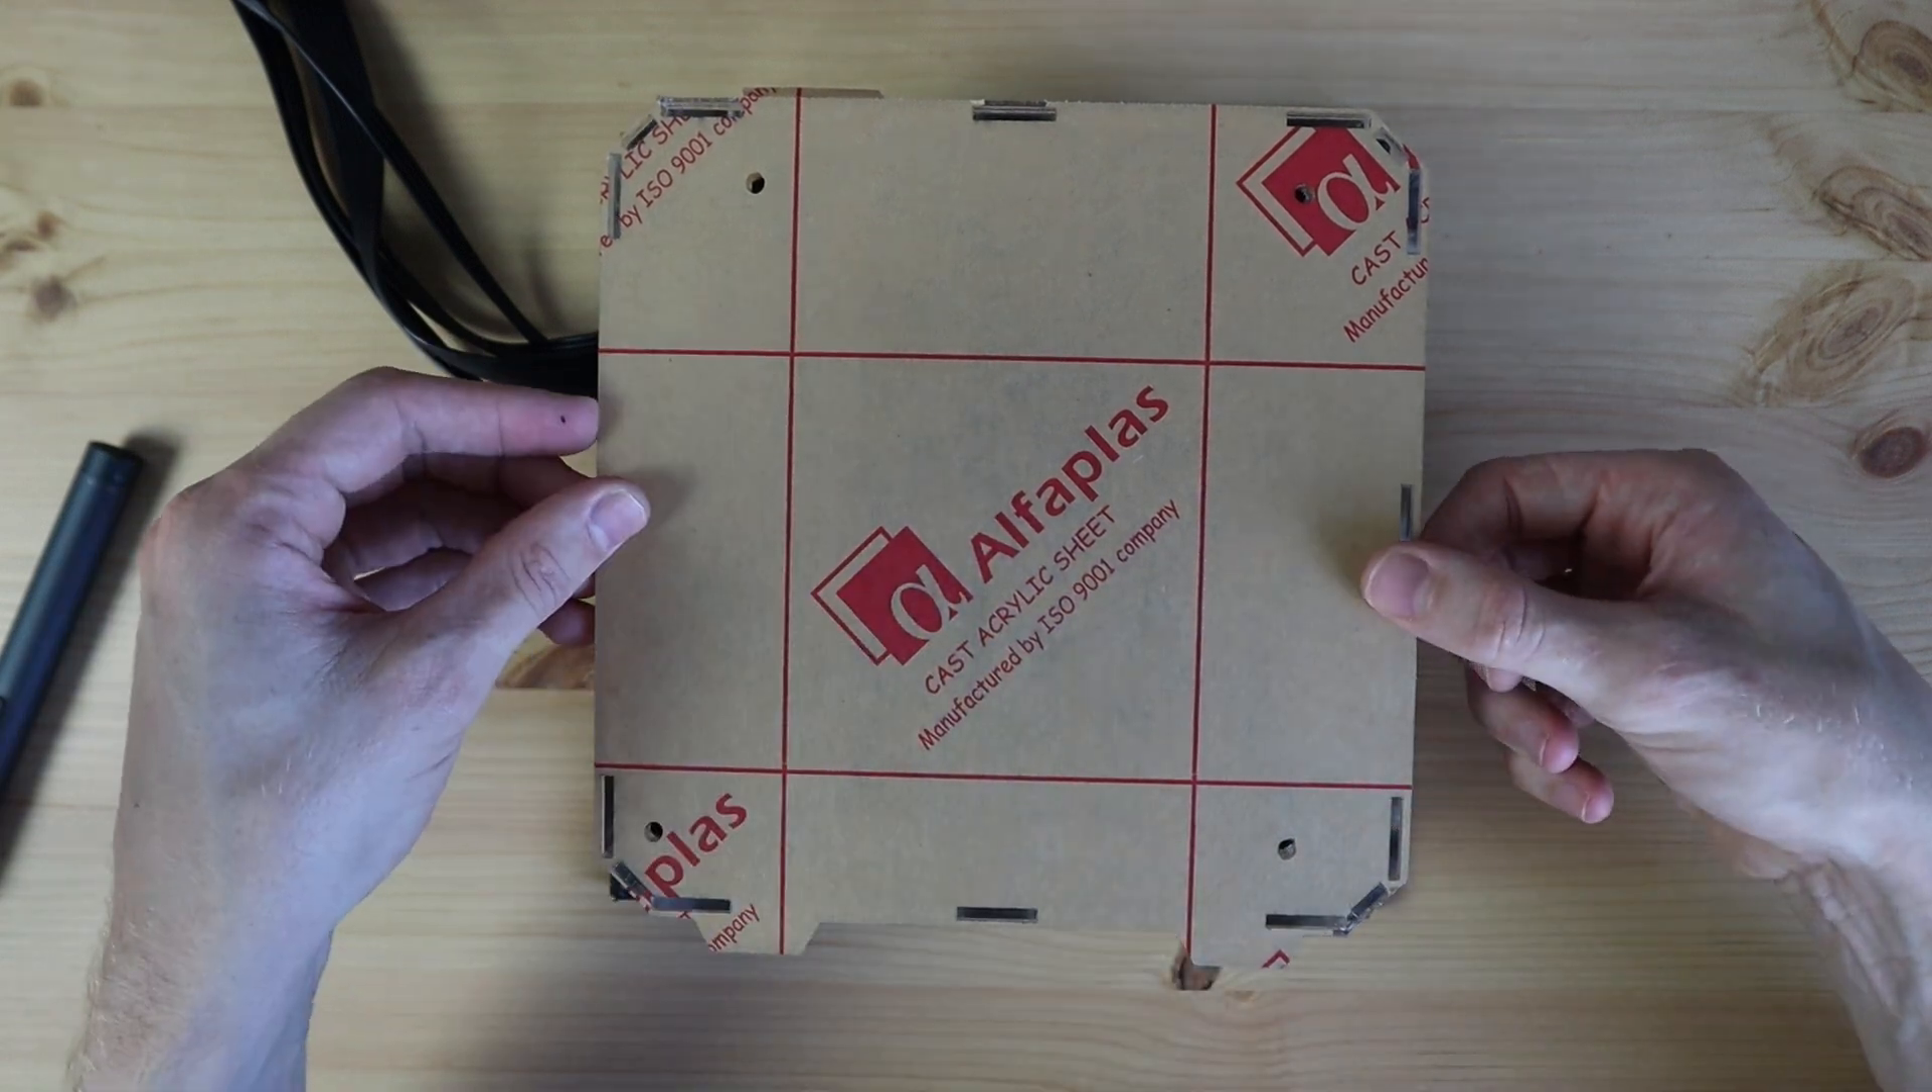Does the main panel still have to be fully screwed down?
Yes.